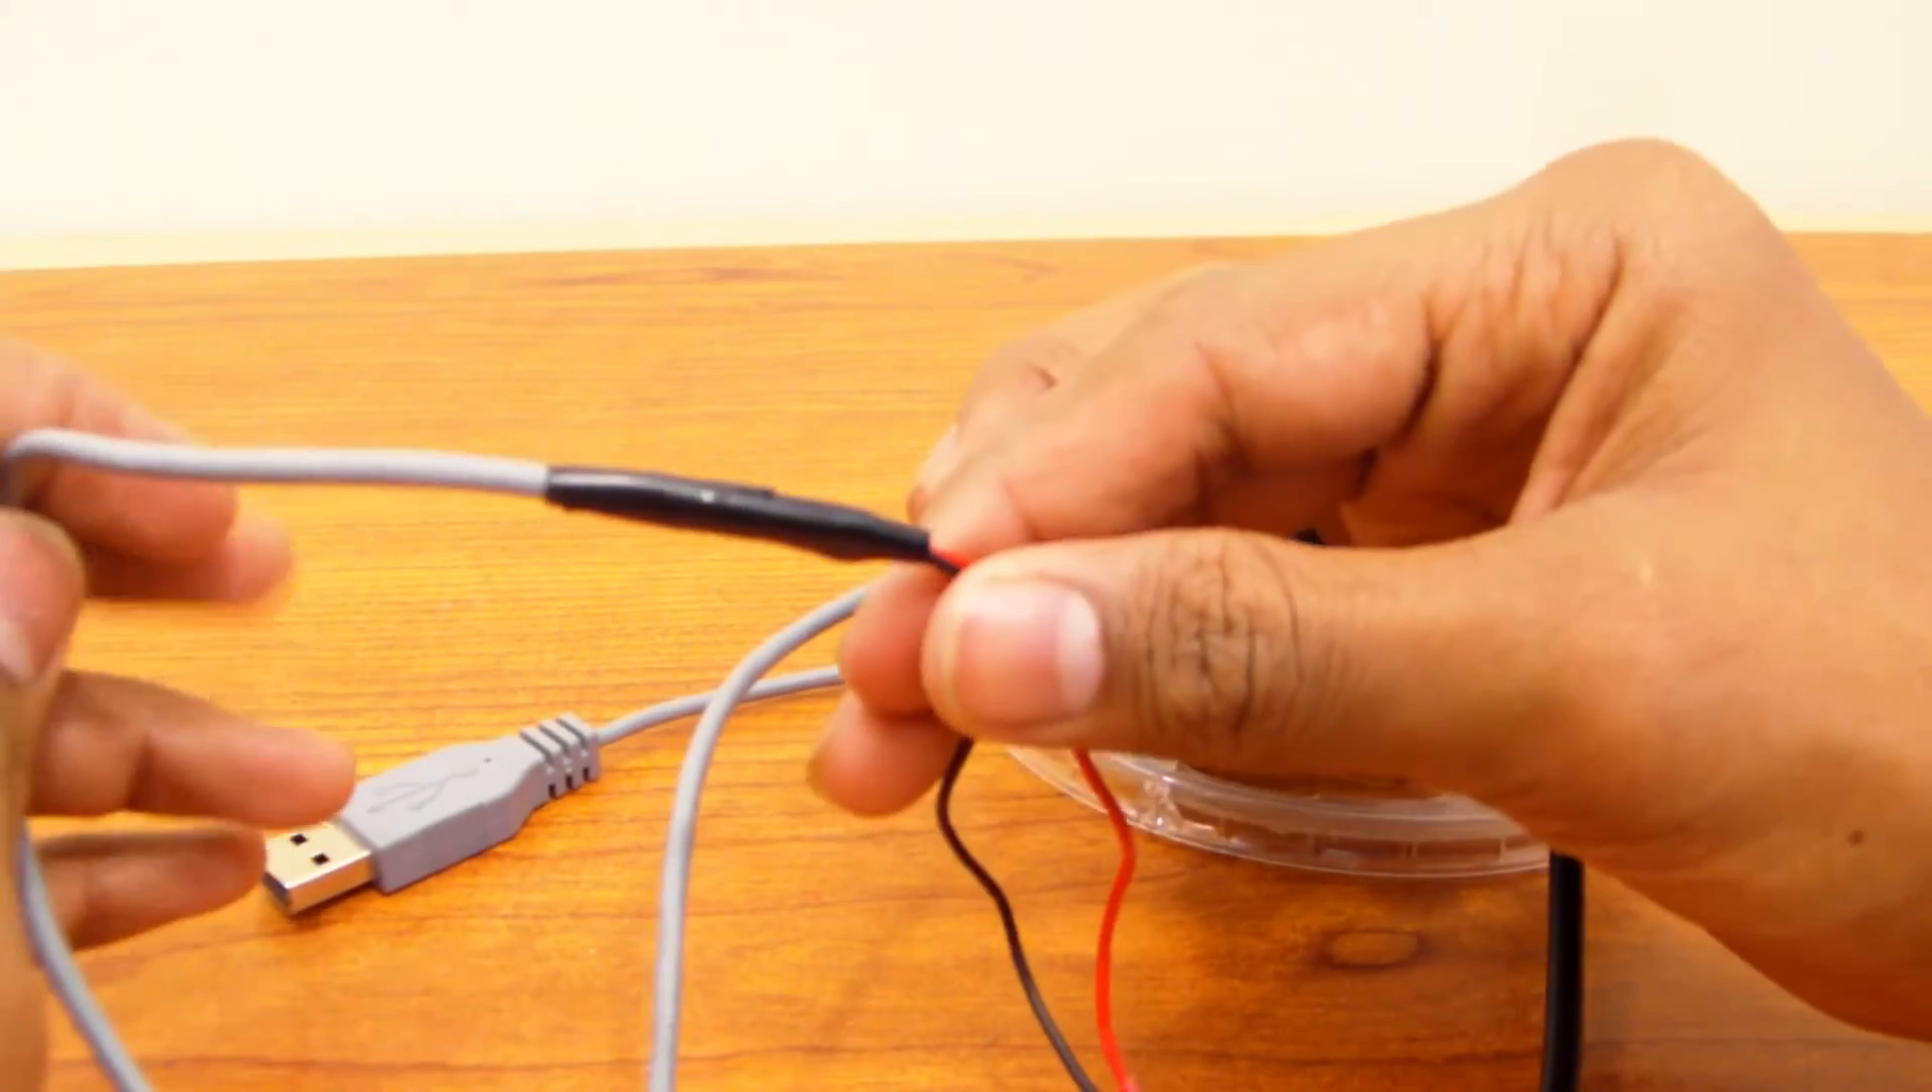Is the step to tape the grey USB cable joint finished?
Yes.